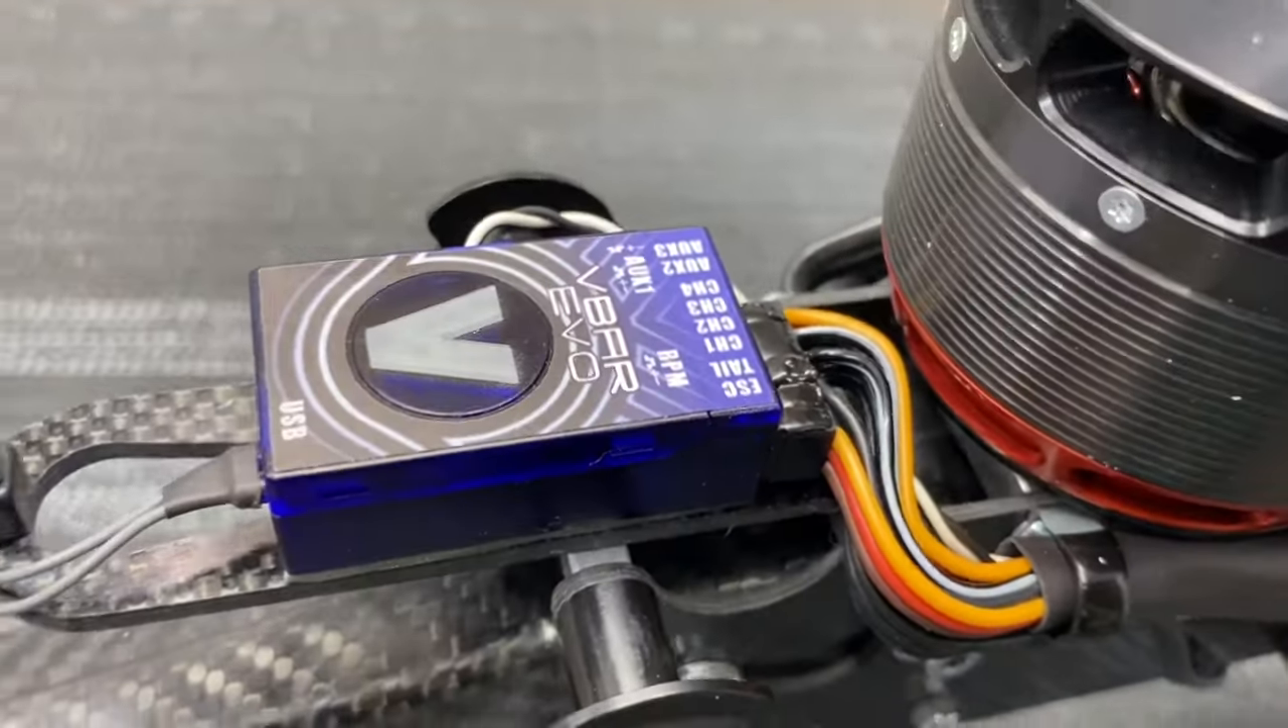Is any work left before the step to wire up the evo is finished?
No.